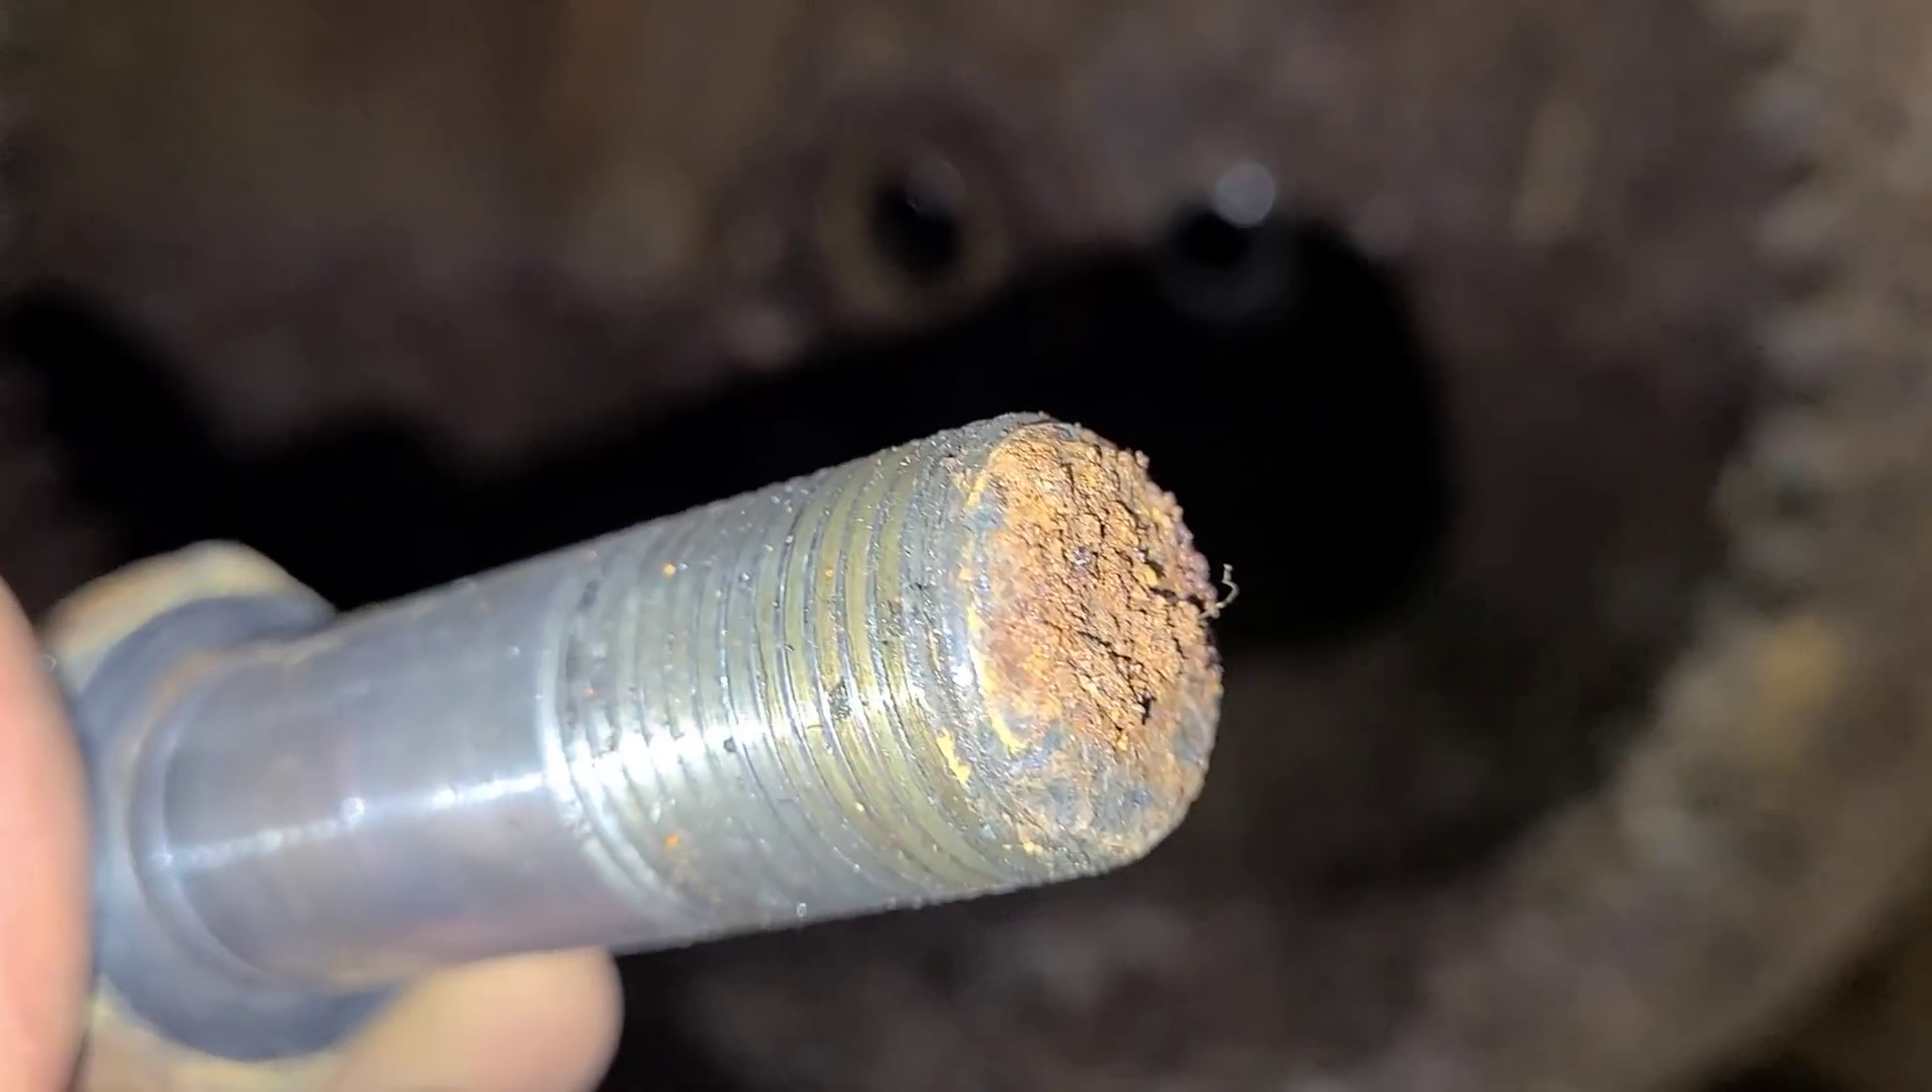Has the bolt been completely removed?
Yes.